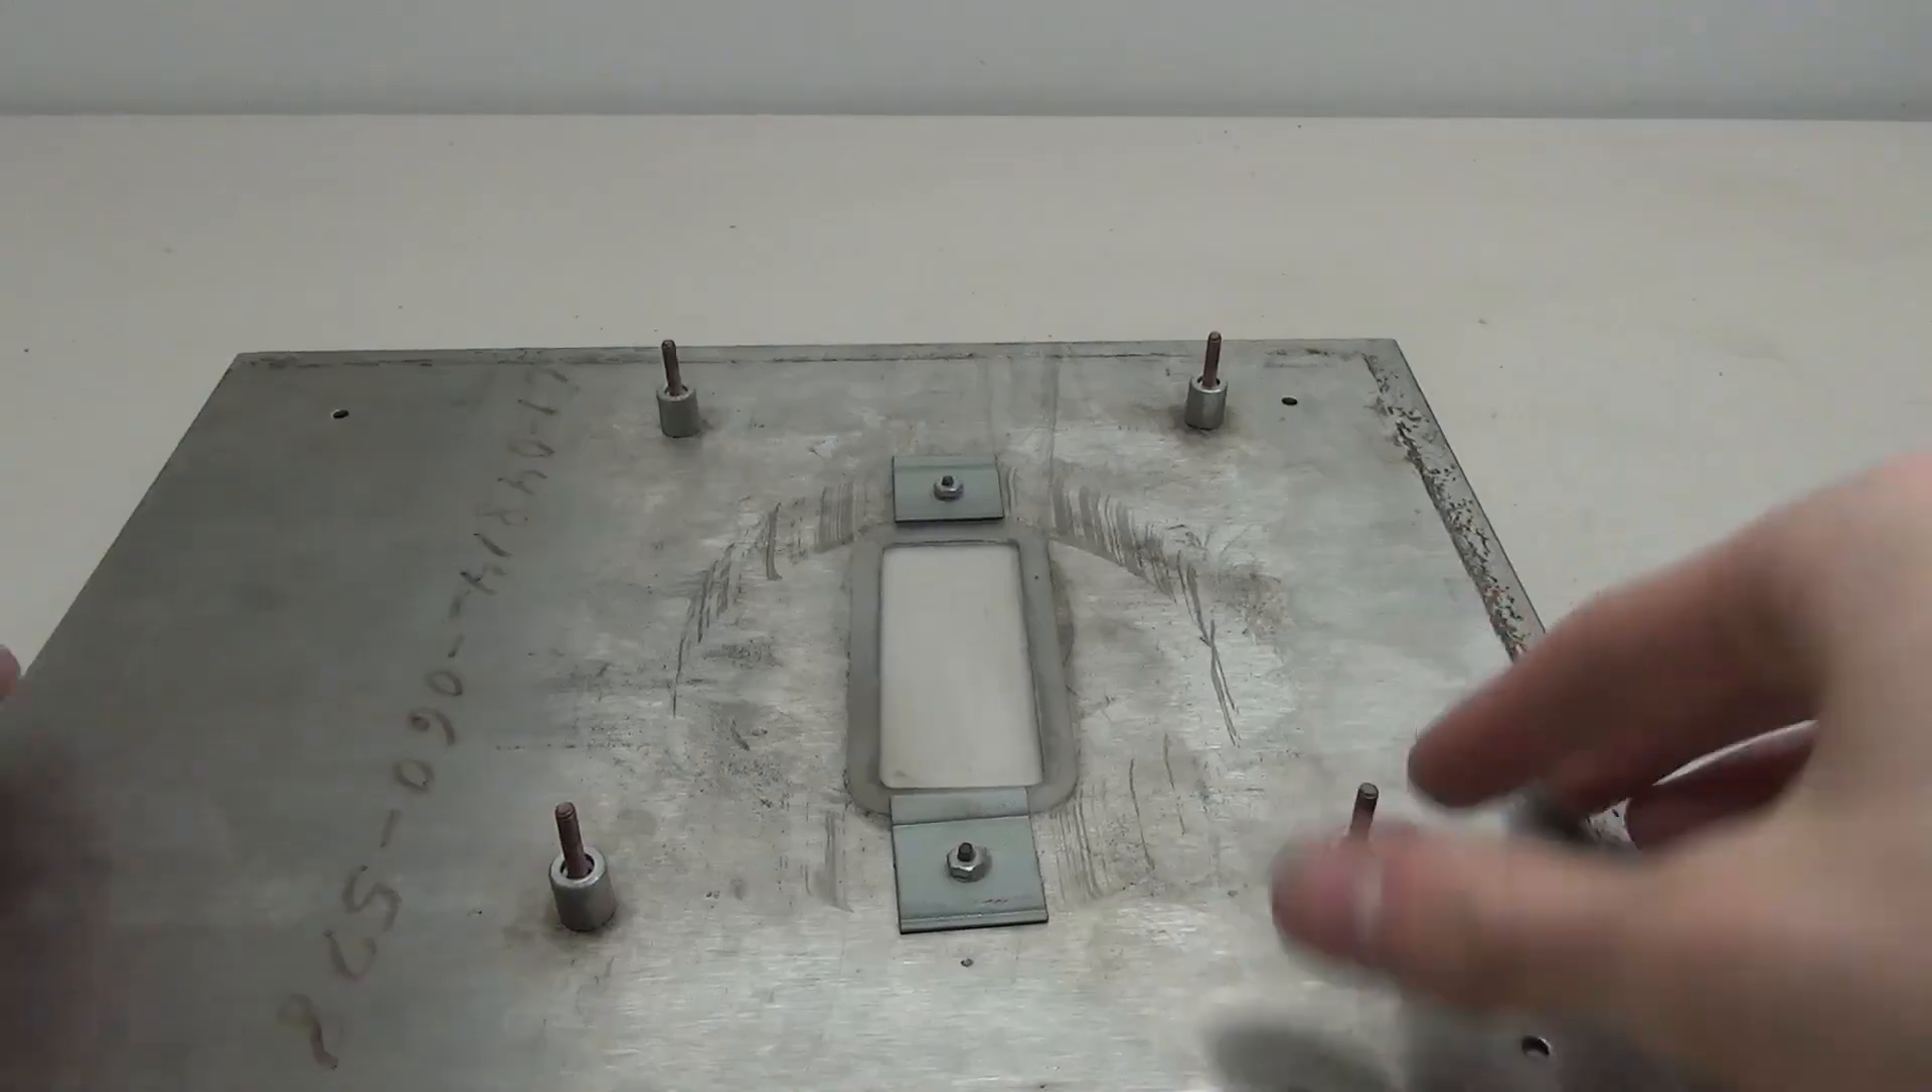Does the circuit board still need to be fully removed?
No.